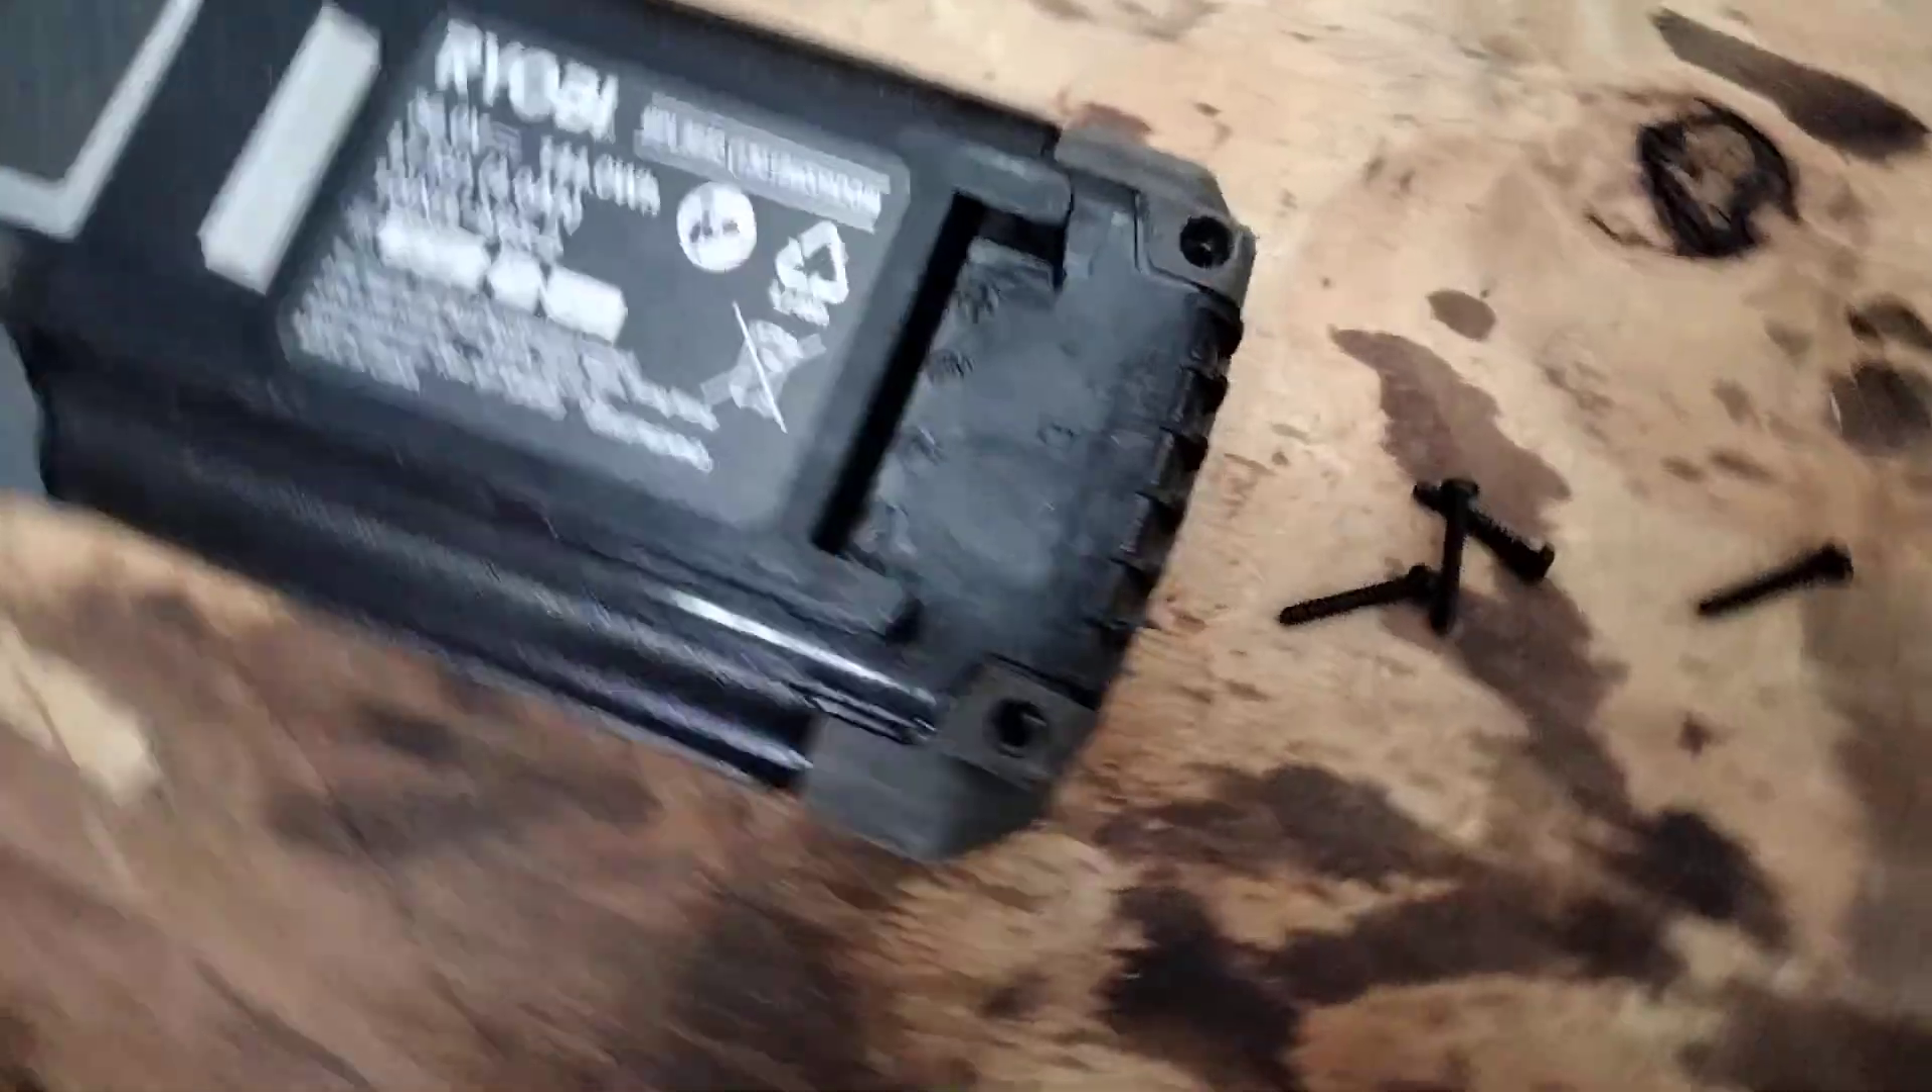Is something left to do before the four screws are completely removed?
No.